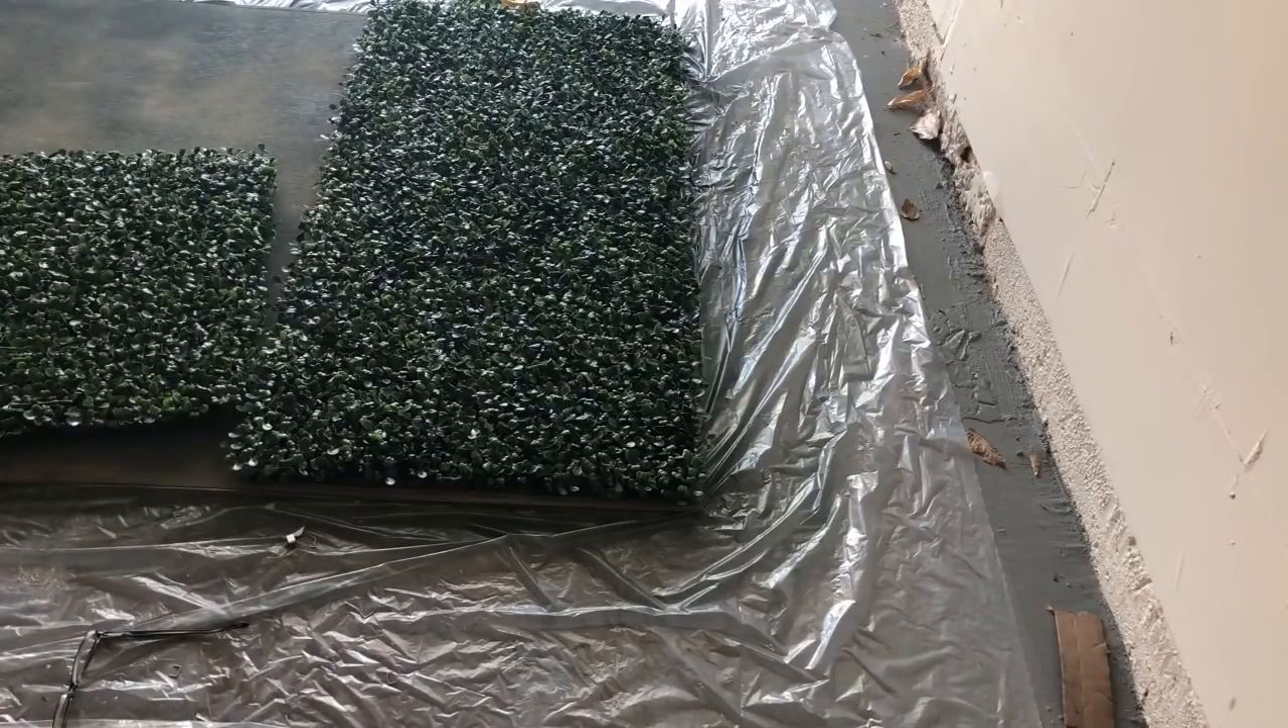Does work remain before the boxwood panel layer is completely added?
Yes.